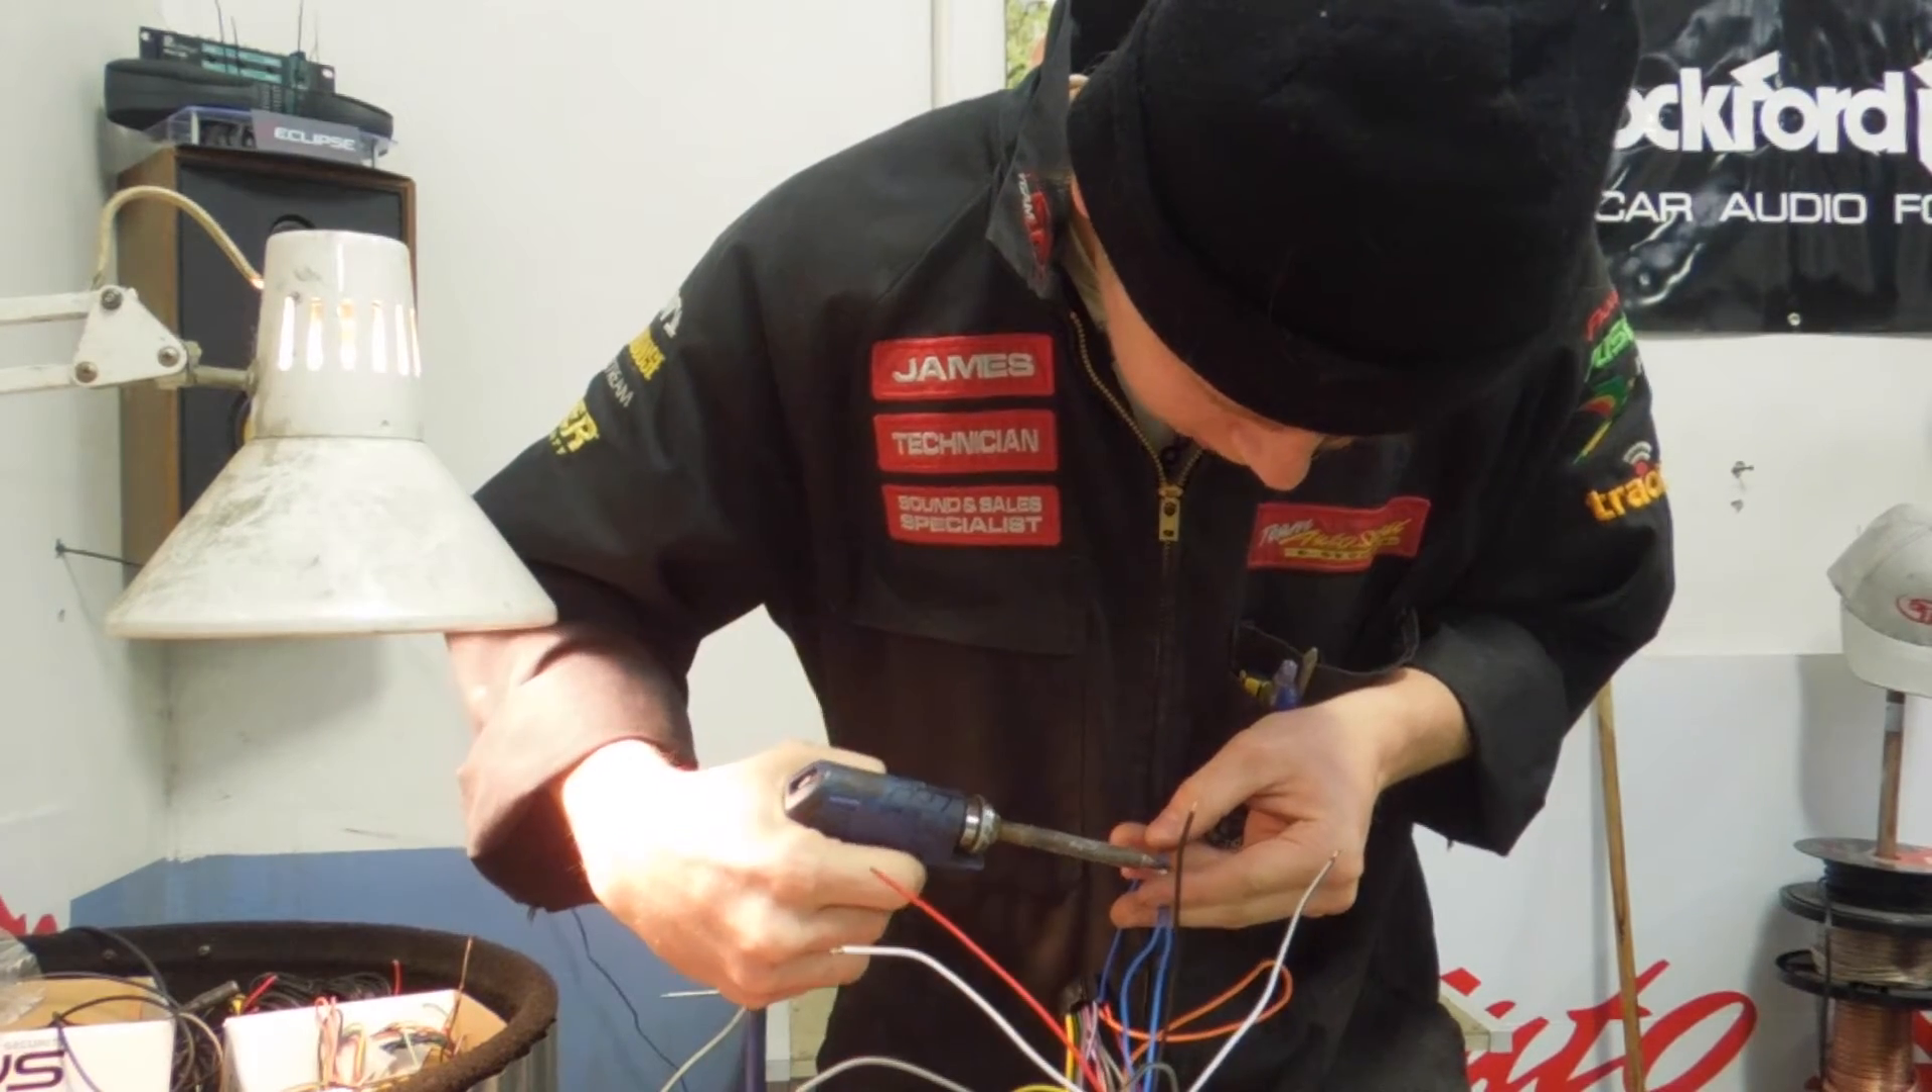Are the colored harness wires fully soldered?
No.